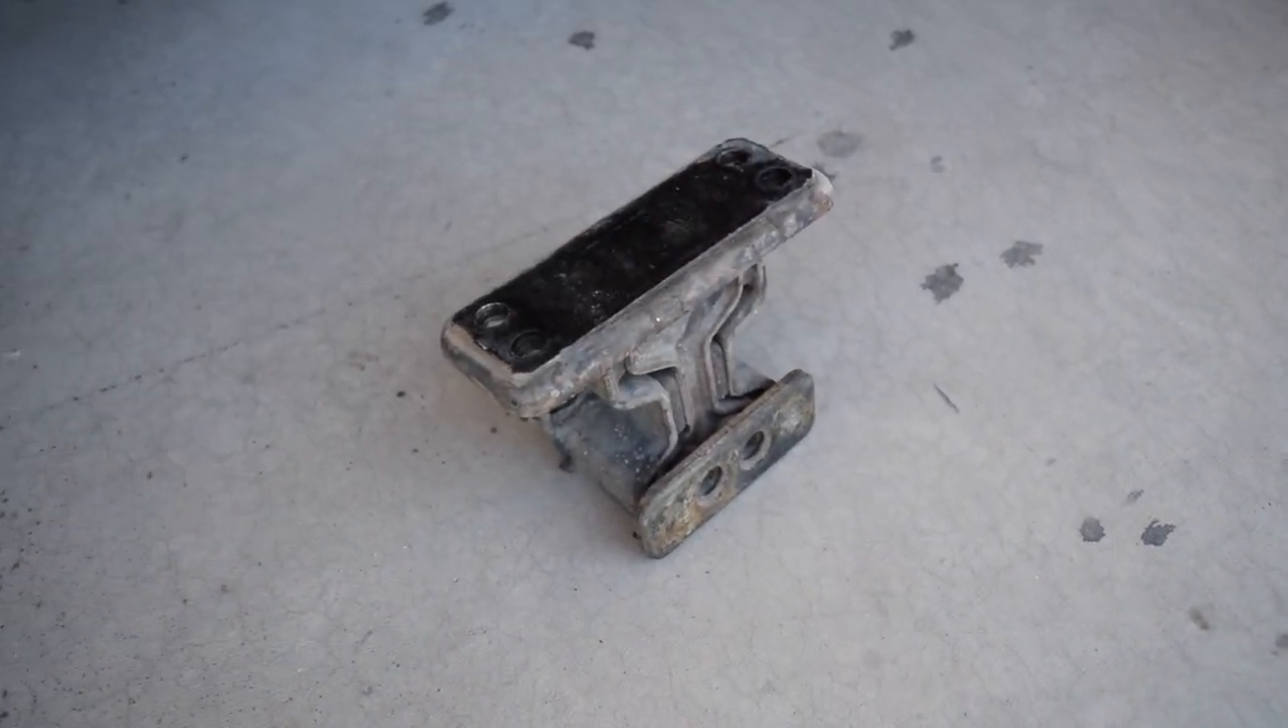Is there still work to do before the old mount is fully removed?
No.